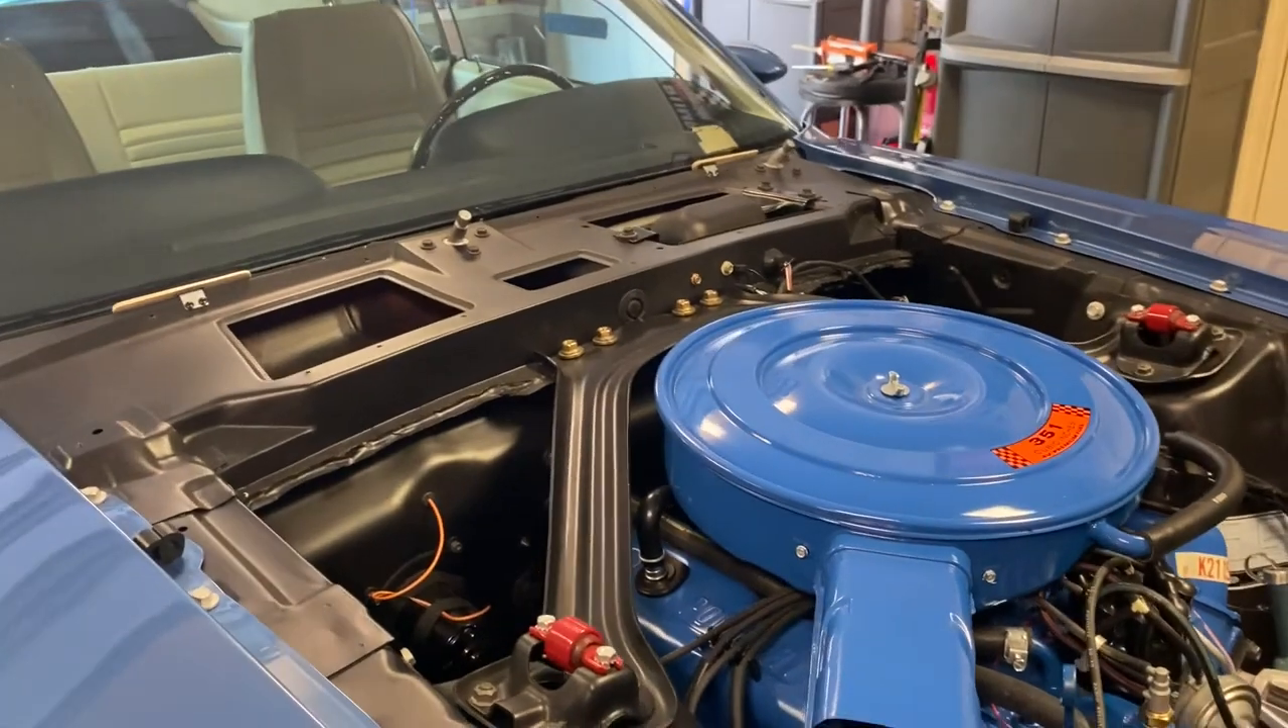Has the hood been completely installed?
No.